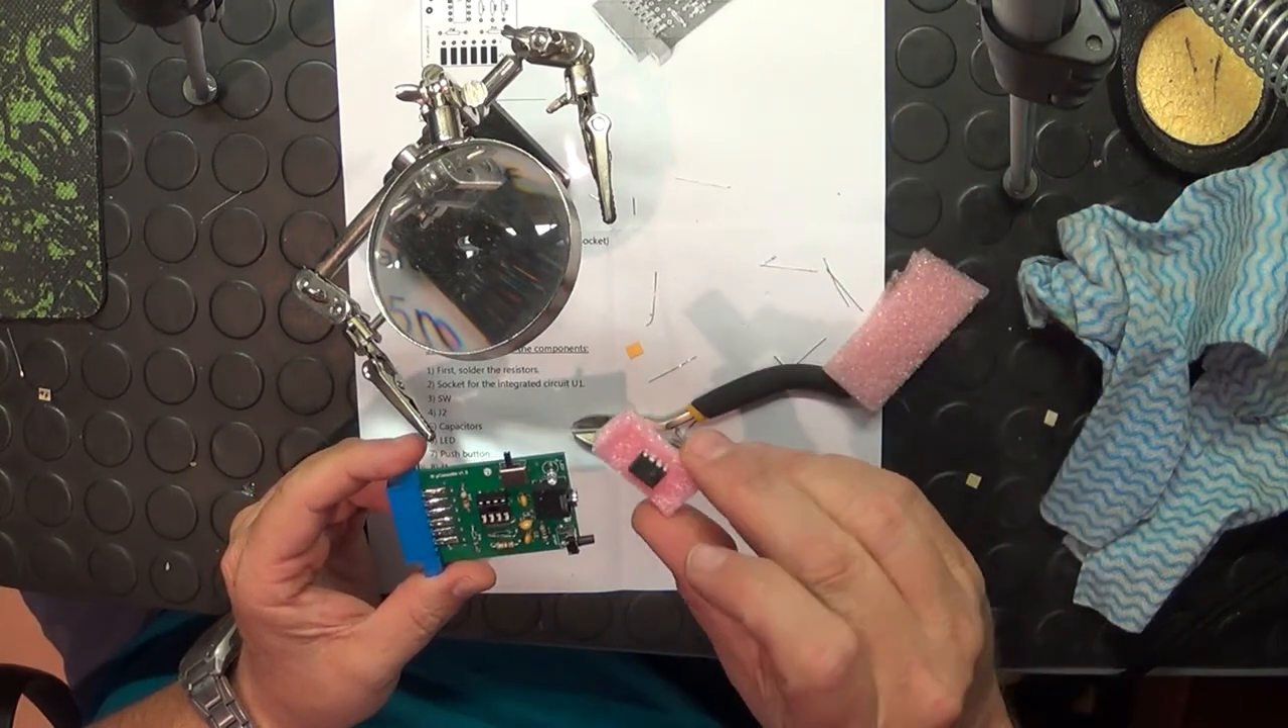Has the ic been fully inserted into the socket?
No.